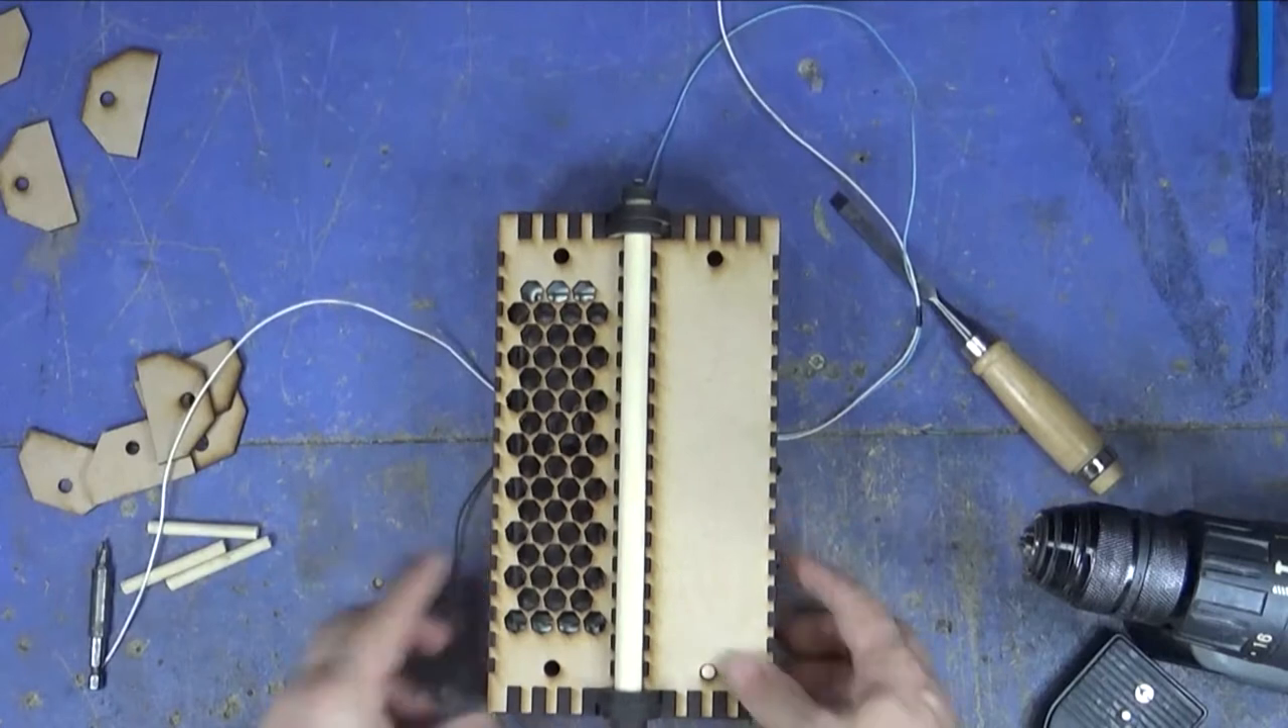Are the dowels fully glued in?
No.